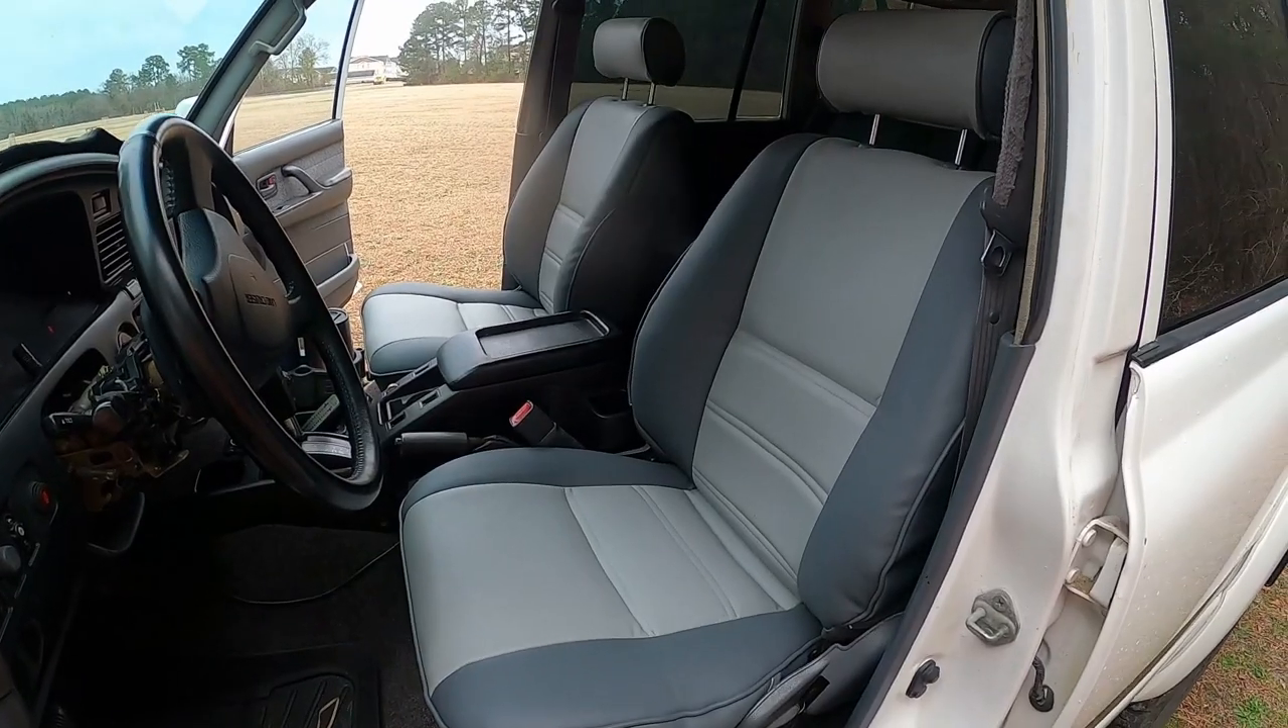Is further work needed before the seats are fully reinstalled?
No.